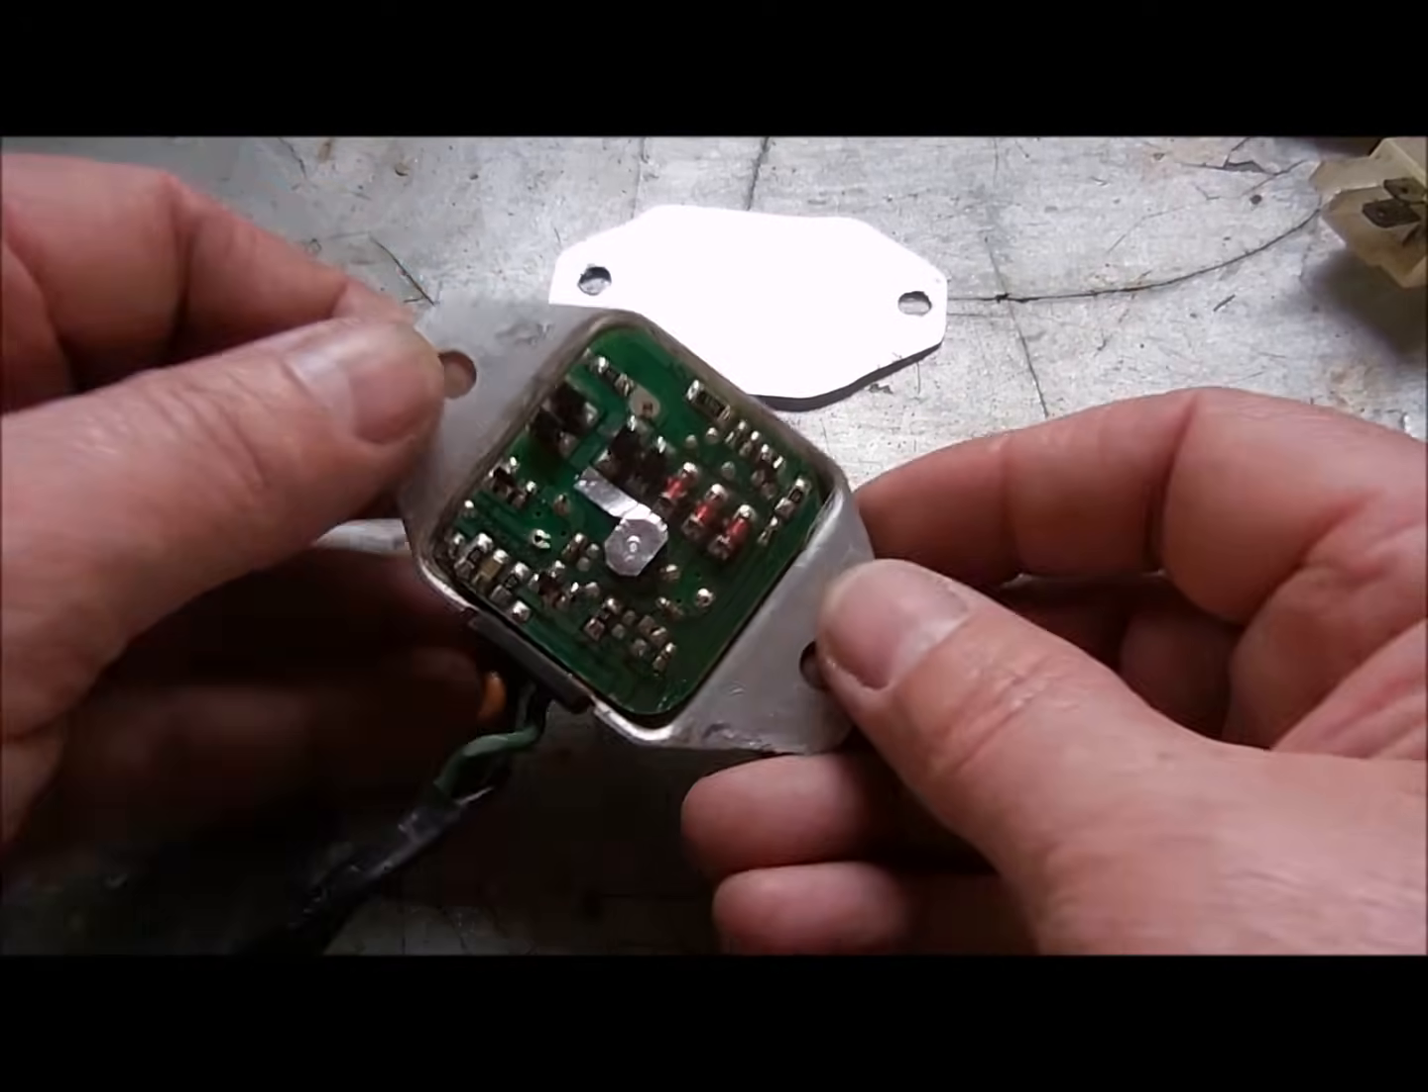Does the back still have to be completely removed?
No.